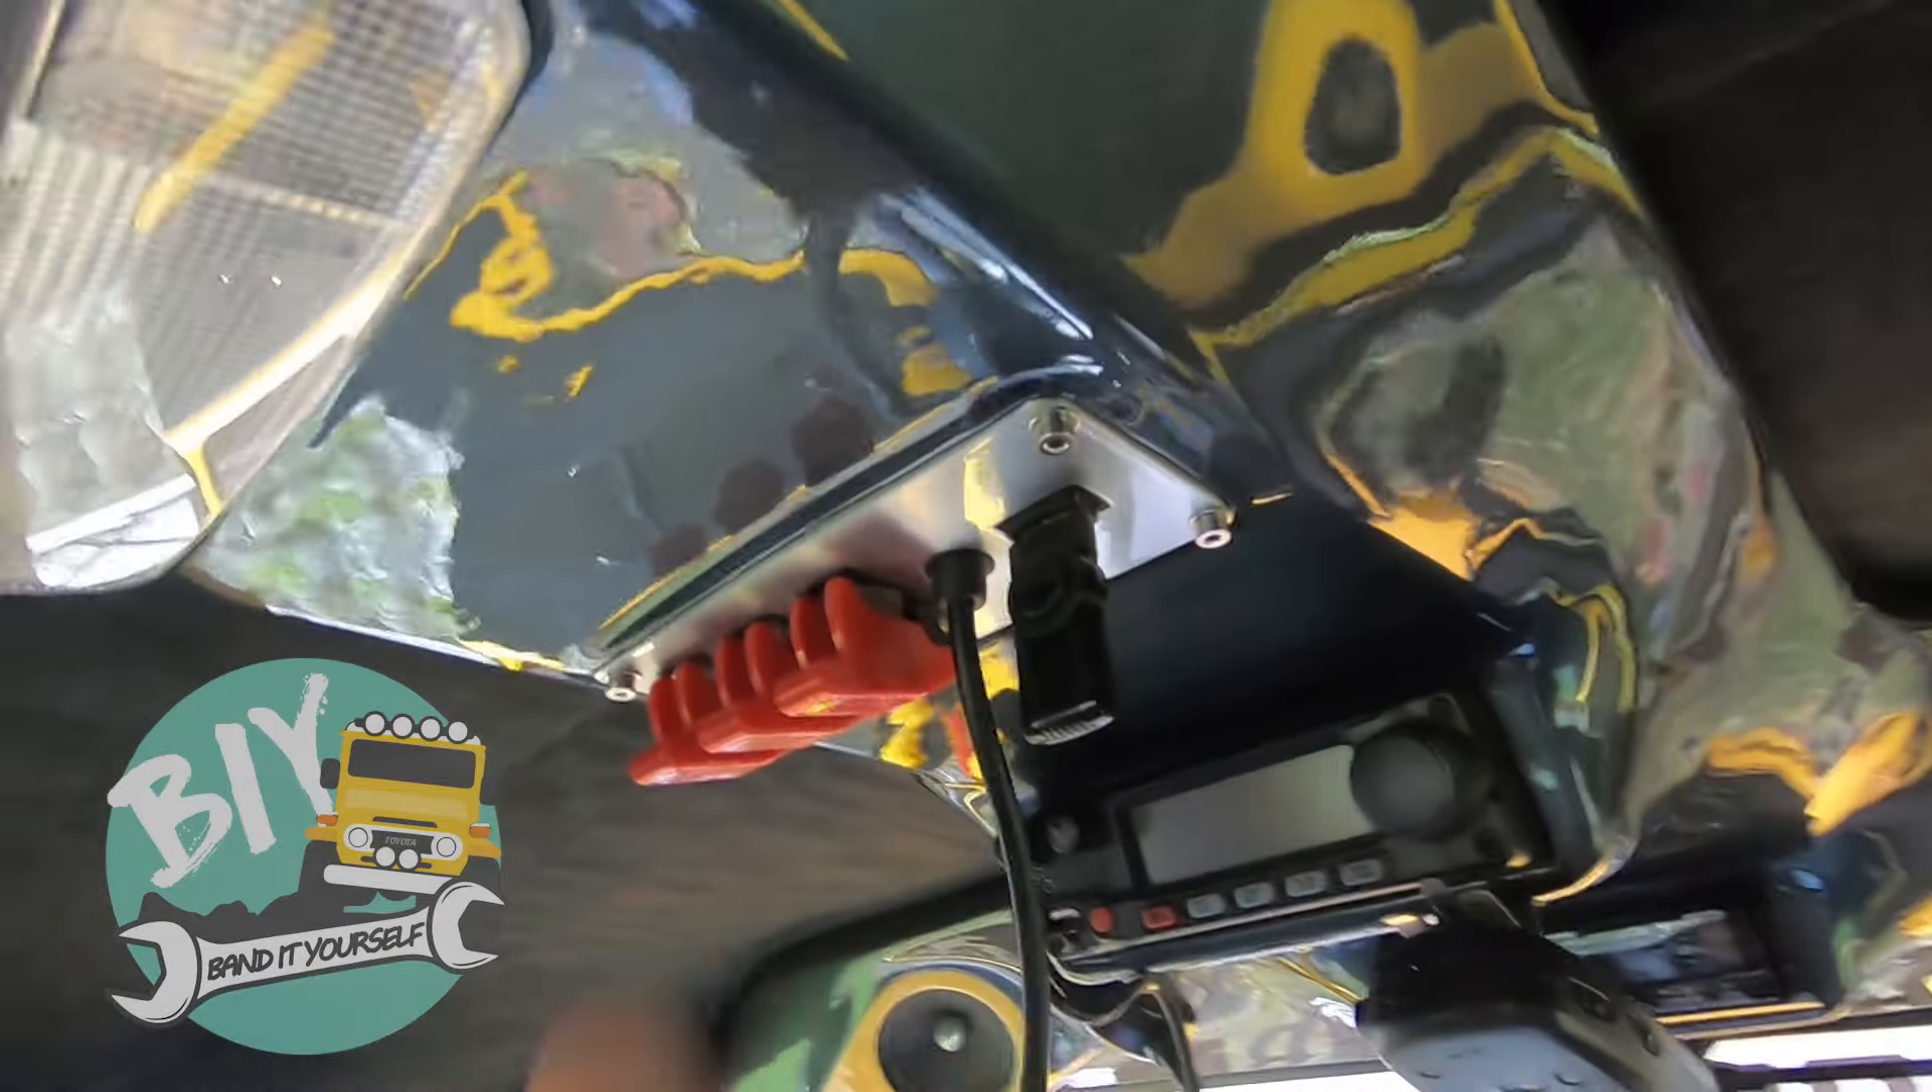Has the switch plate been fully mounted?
Yes.